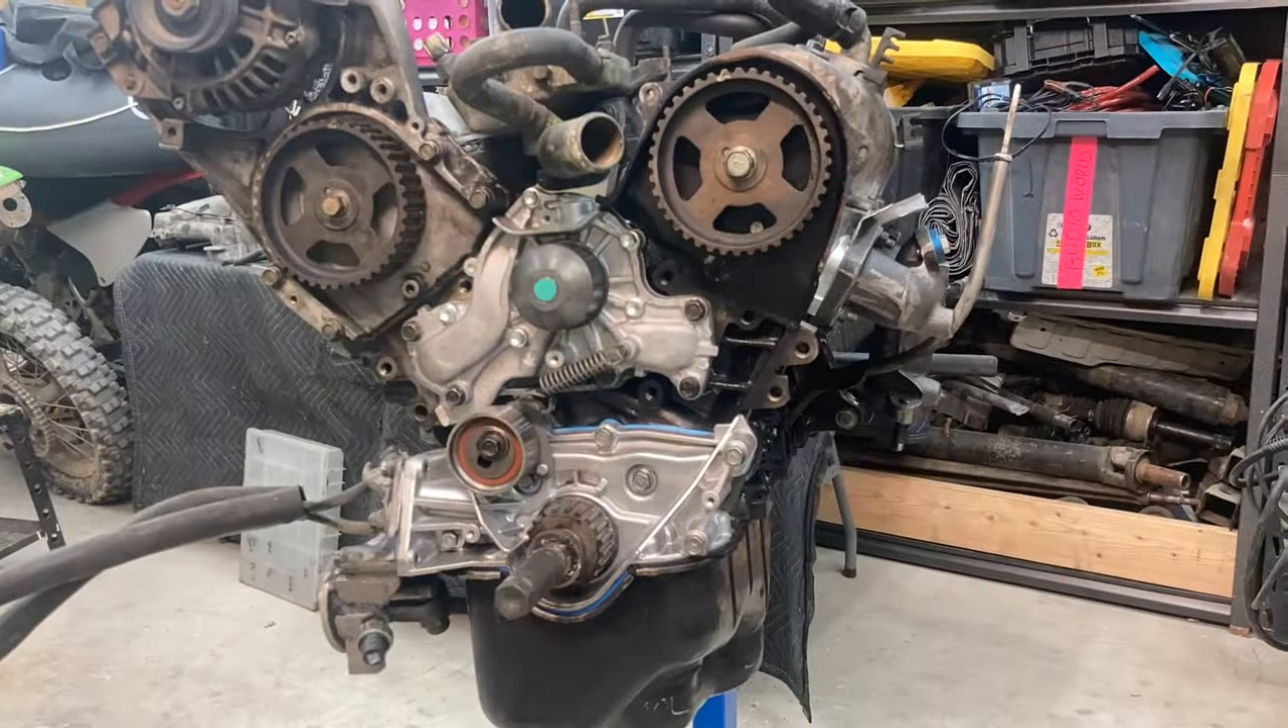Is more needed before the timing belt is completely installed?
Yes.